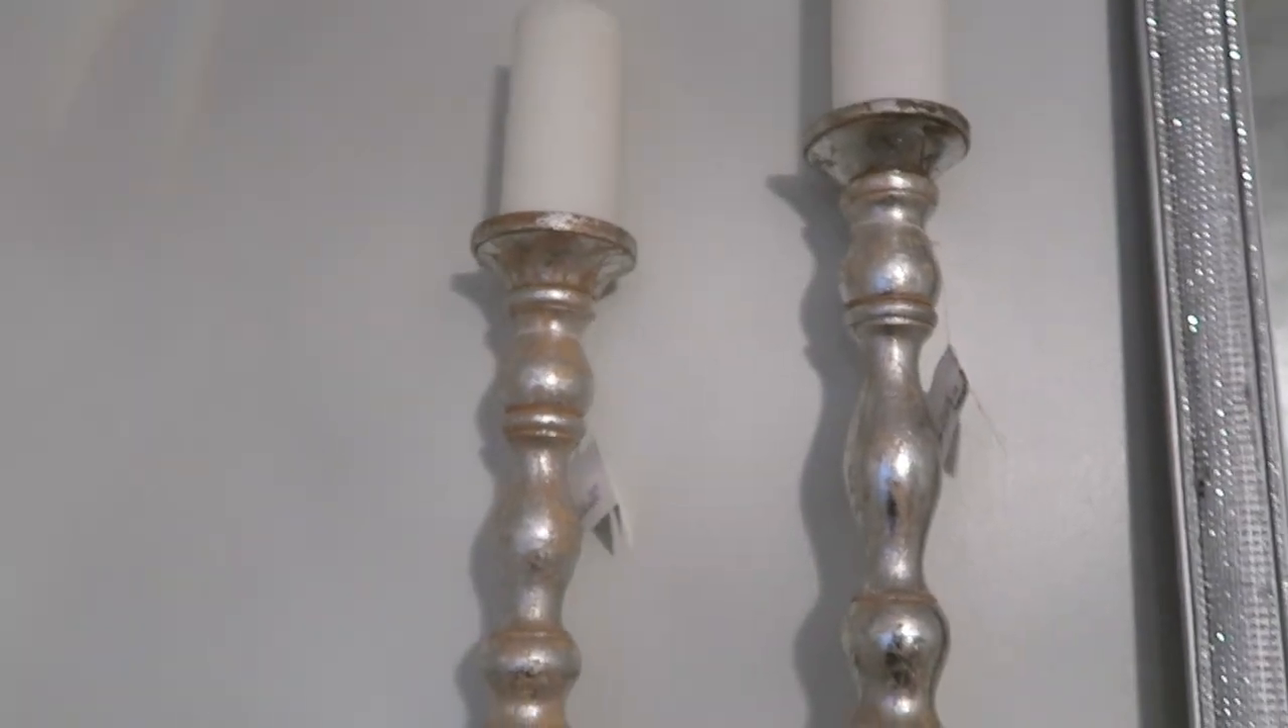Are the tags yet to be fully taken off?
Yes.